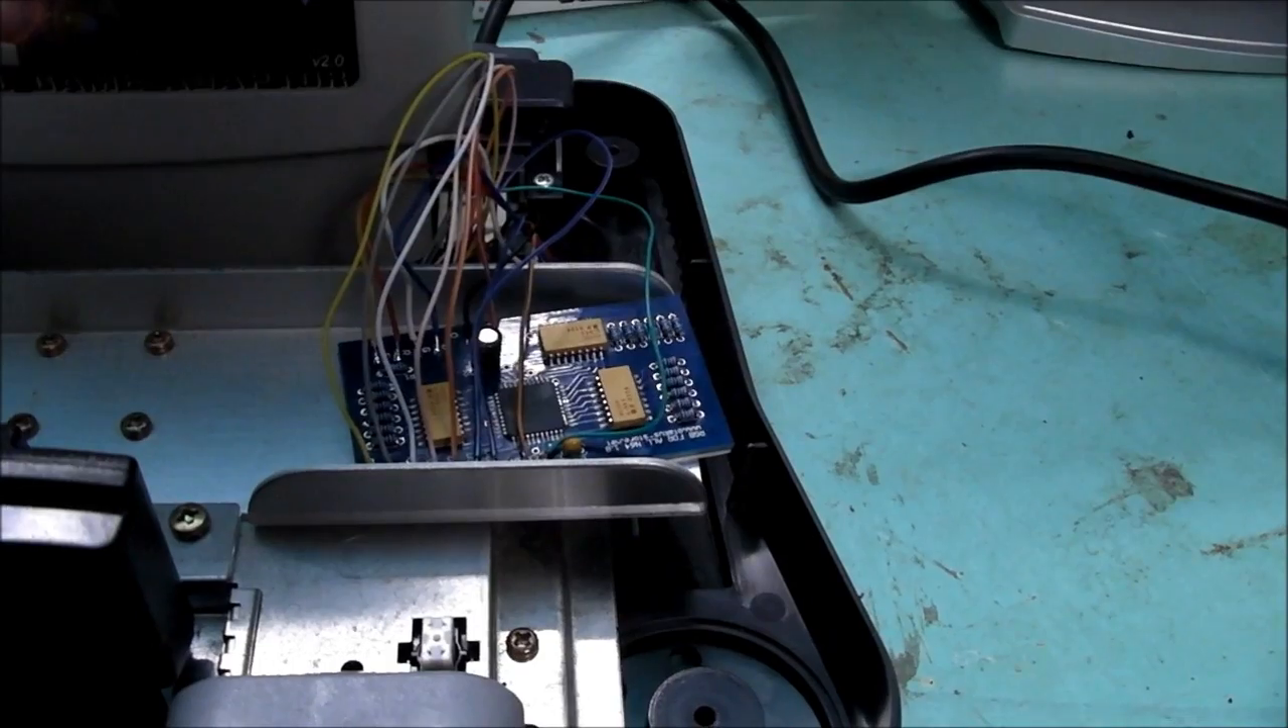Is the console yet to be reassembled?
Yes.